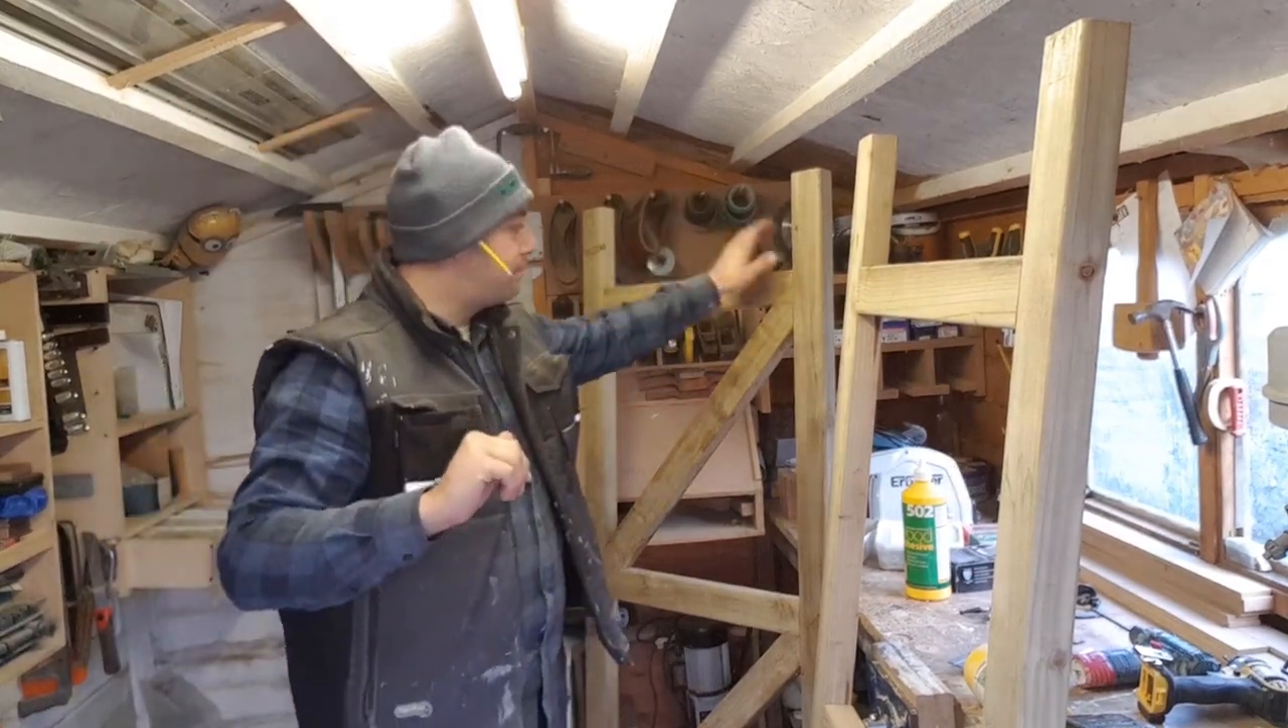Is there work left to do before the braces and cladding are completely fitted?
Yes.